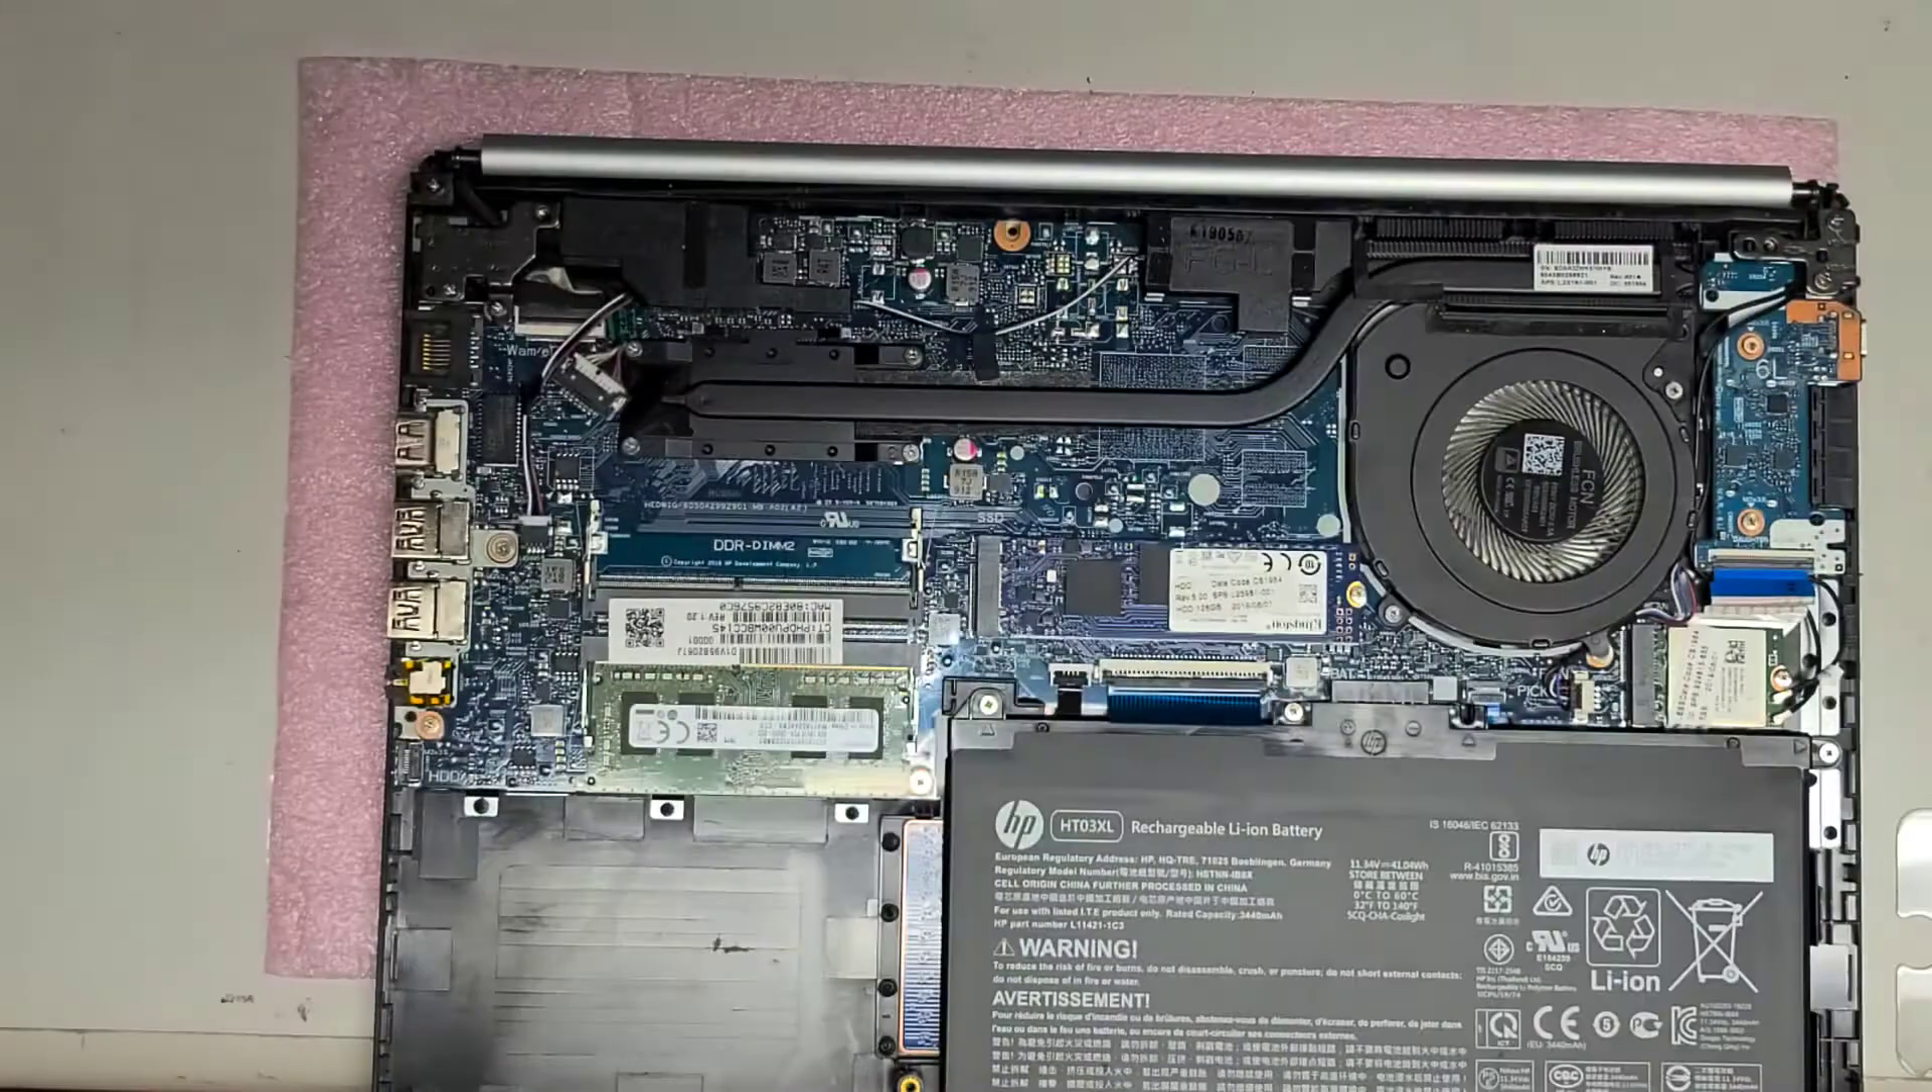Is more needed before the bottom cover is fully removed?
No.